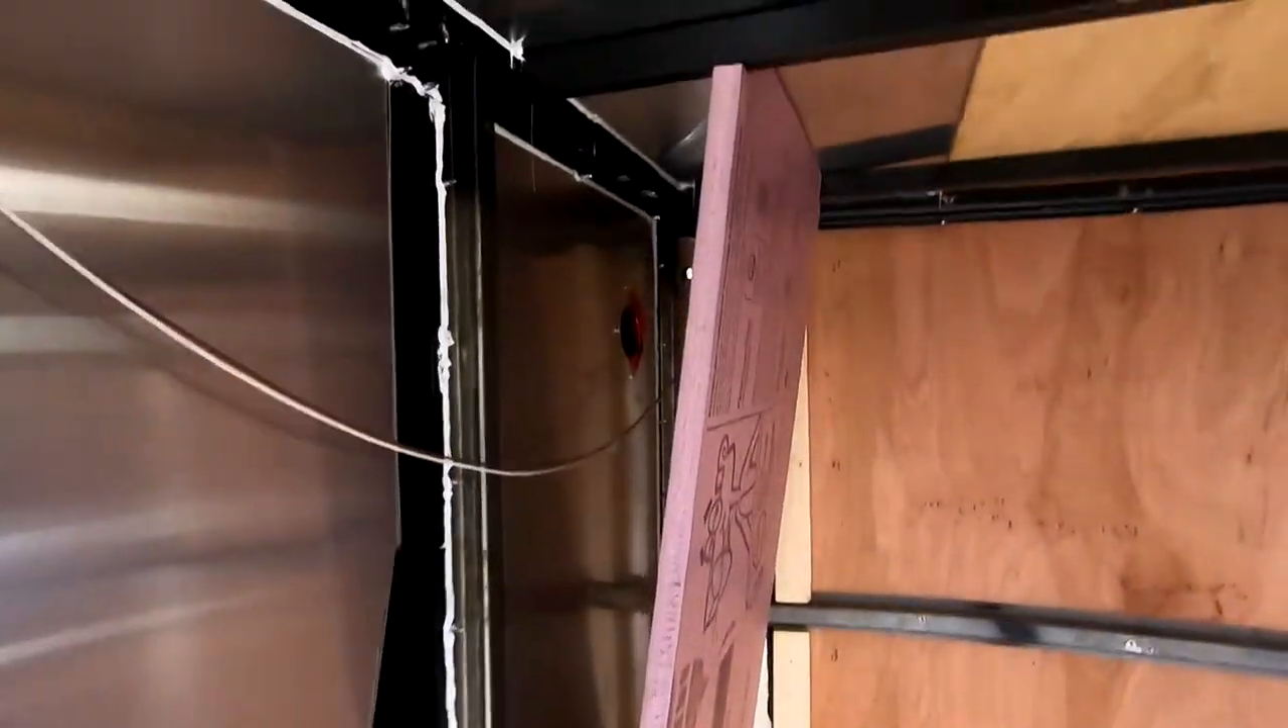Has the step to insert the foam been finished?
No.